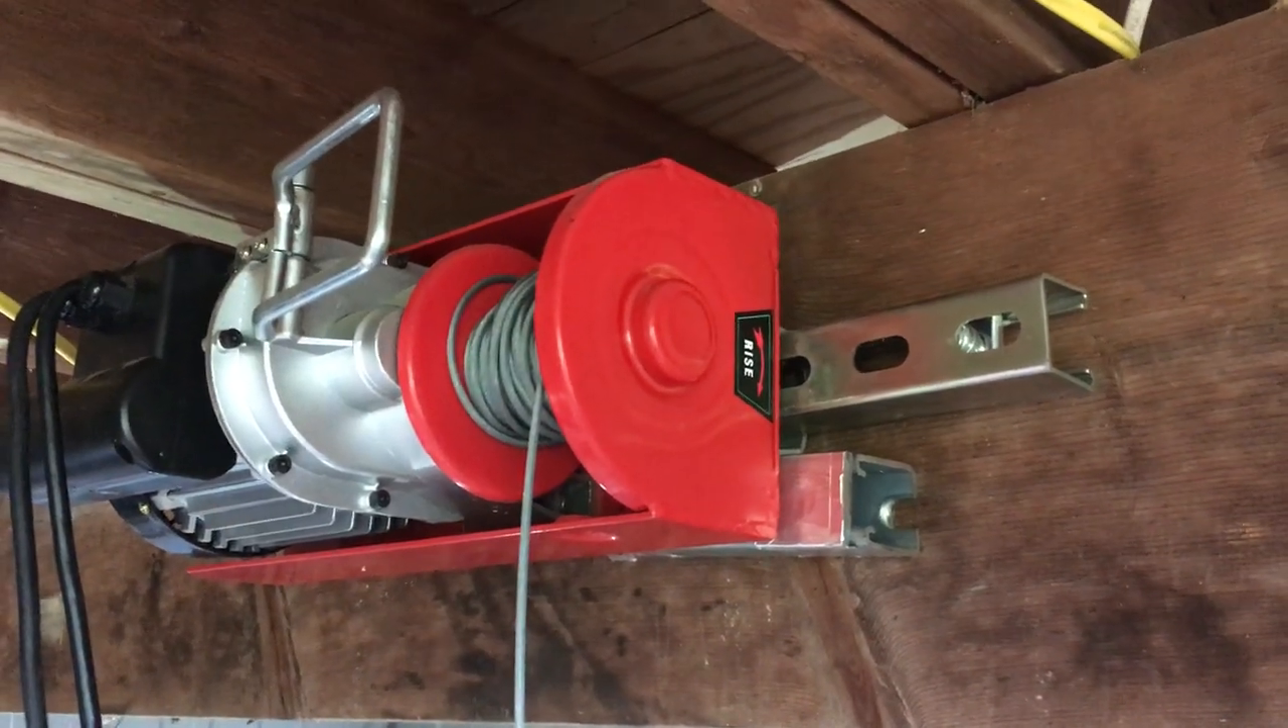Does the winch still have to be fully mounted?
No.